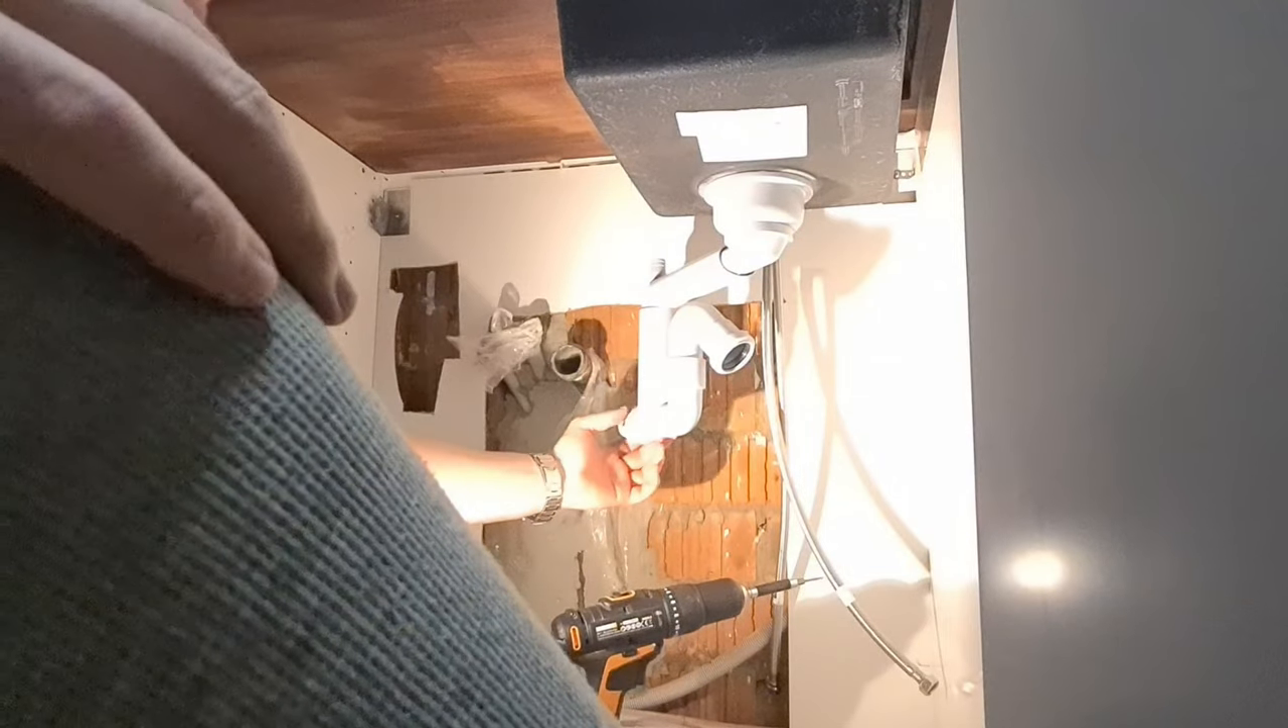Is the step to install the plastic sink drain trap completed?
No.